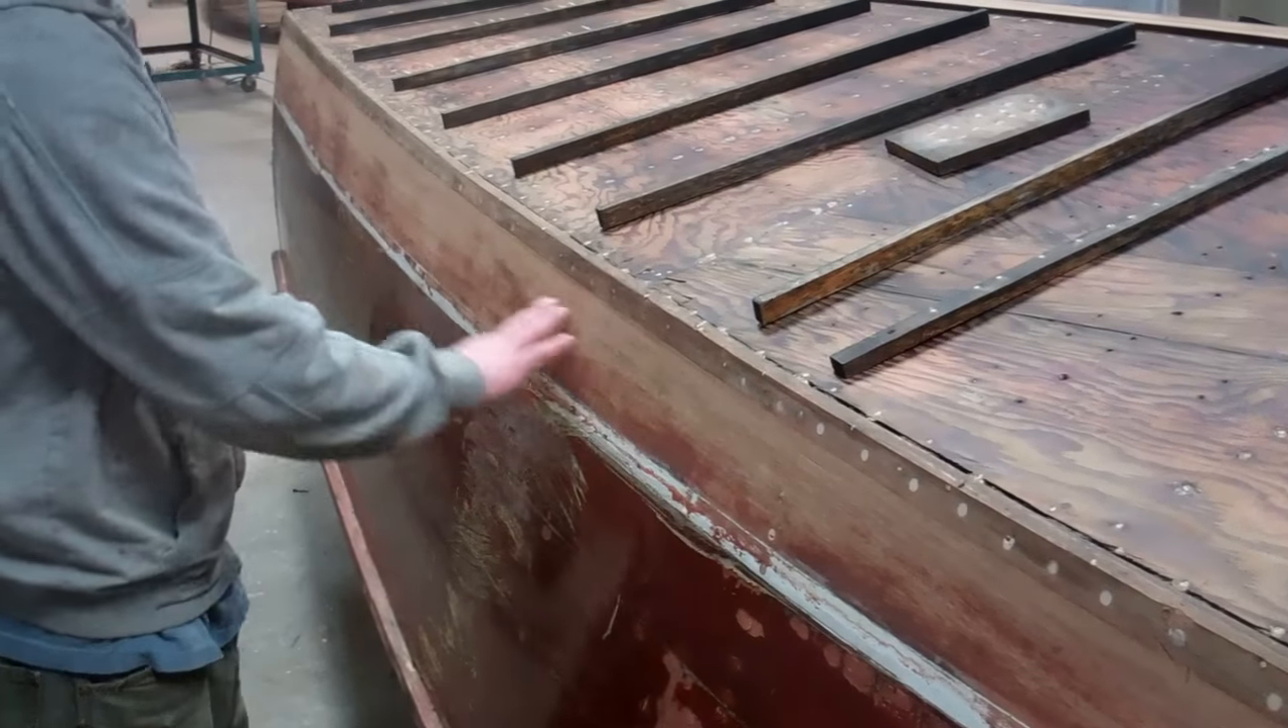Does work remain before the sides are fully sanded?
Yes.